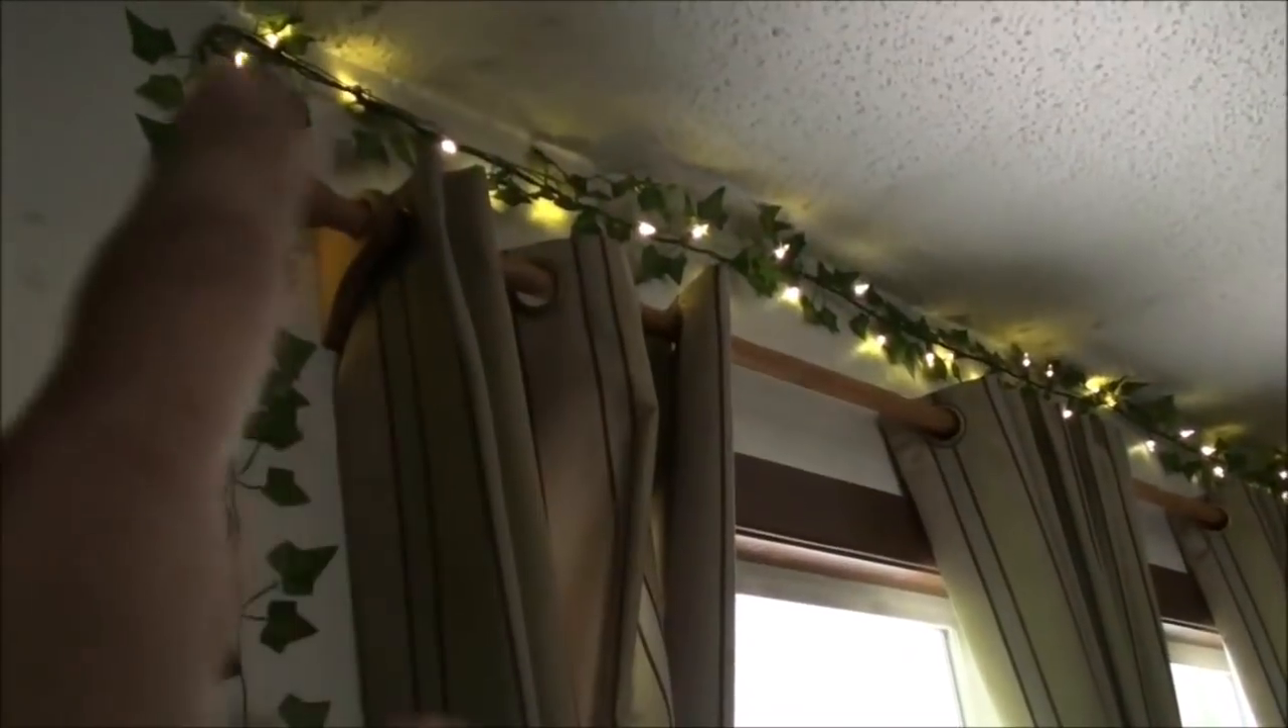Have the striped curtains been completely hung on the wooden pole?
Yes.